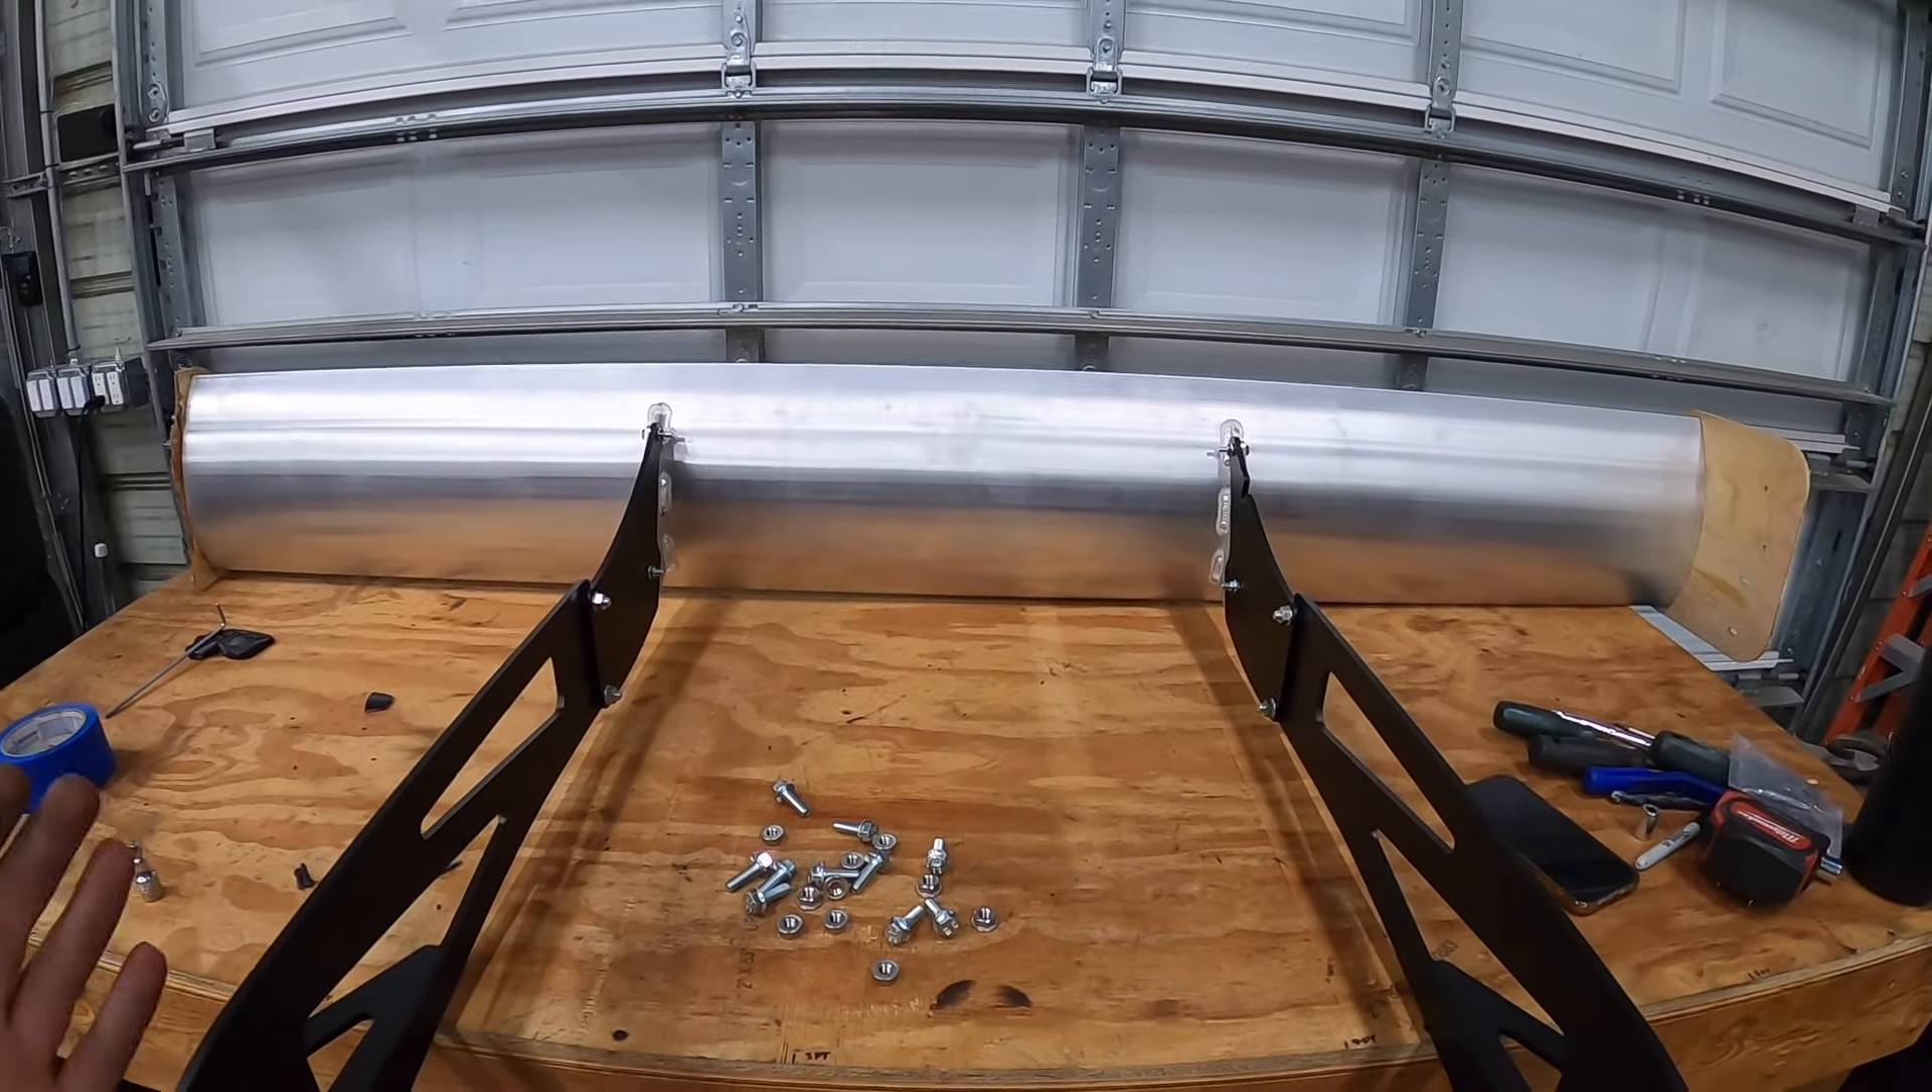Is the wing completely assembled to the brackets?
Yes.